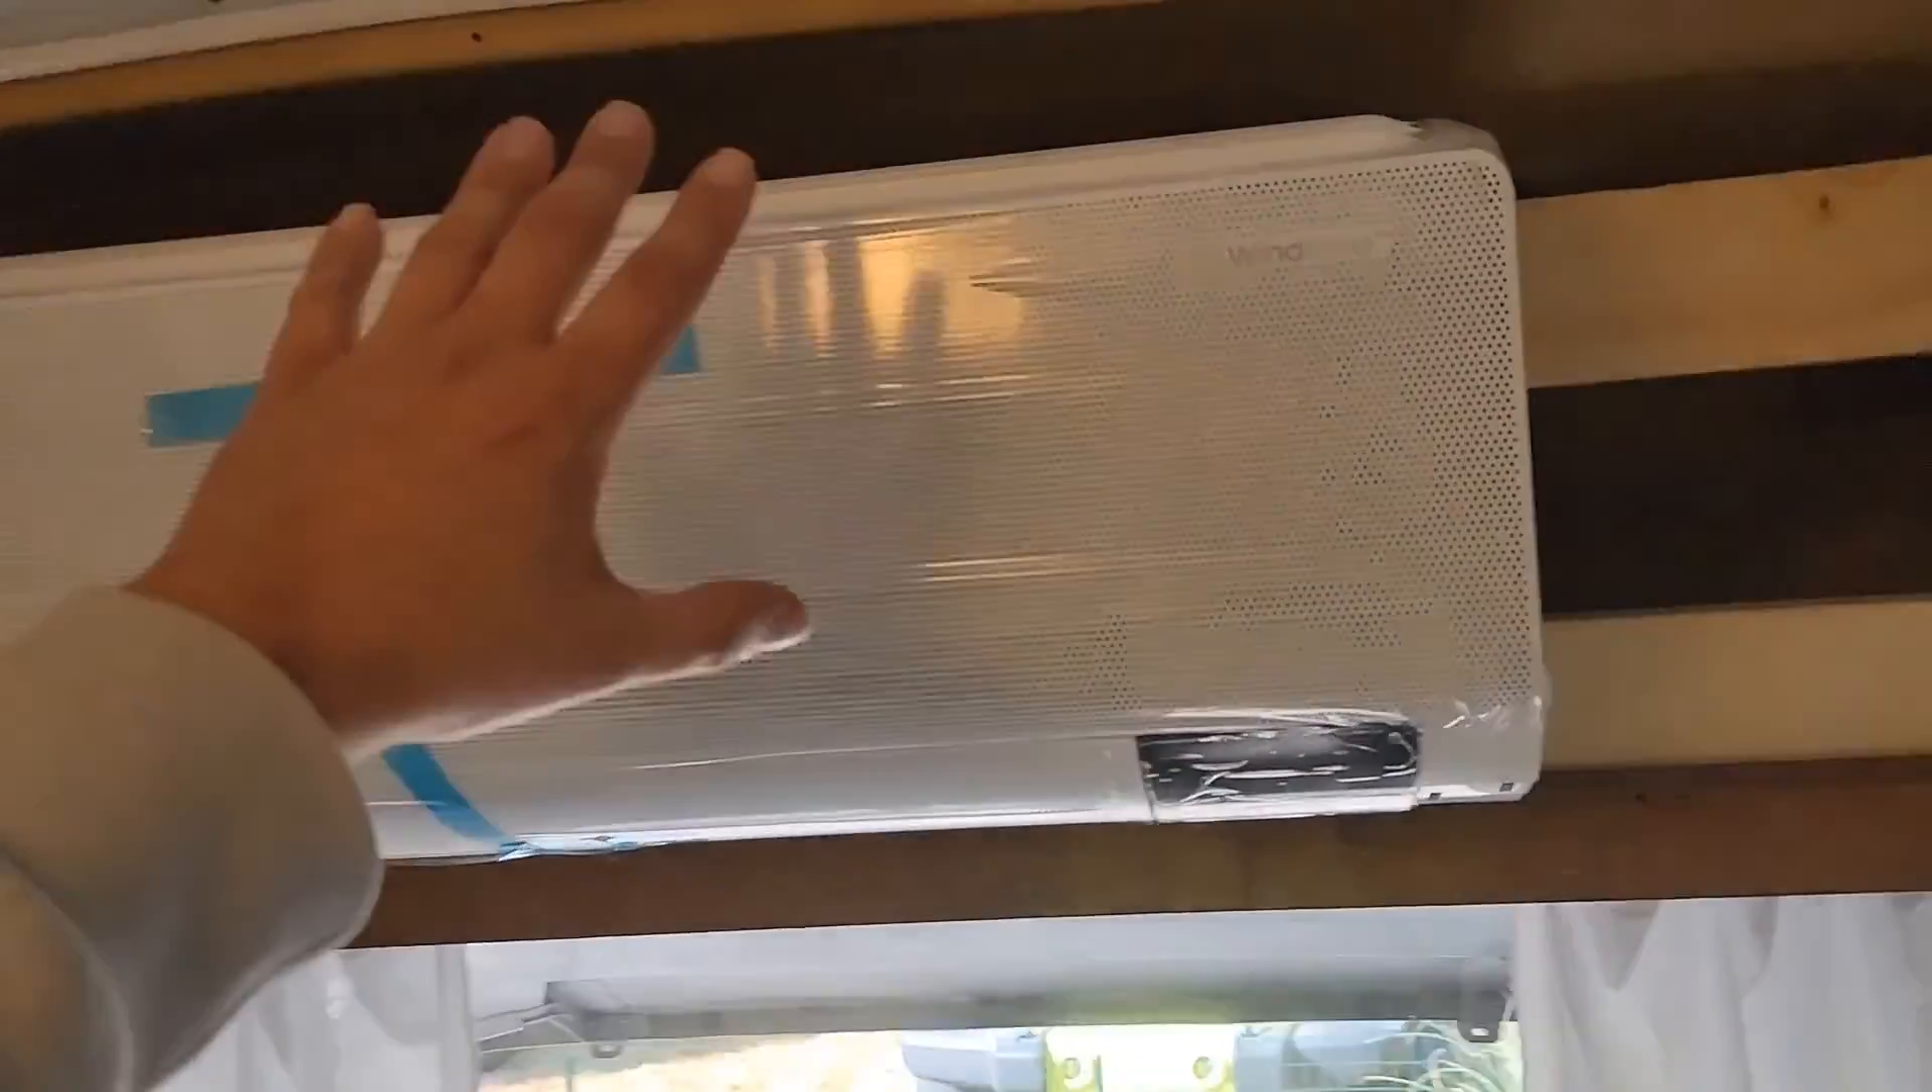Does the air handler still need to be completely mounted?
No.